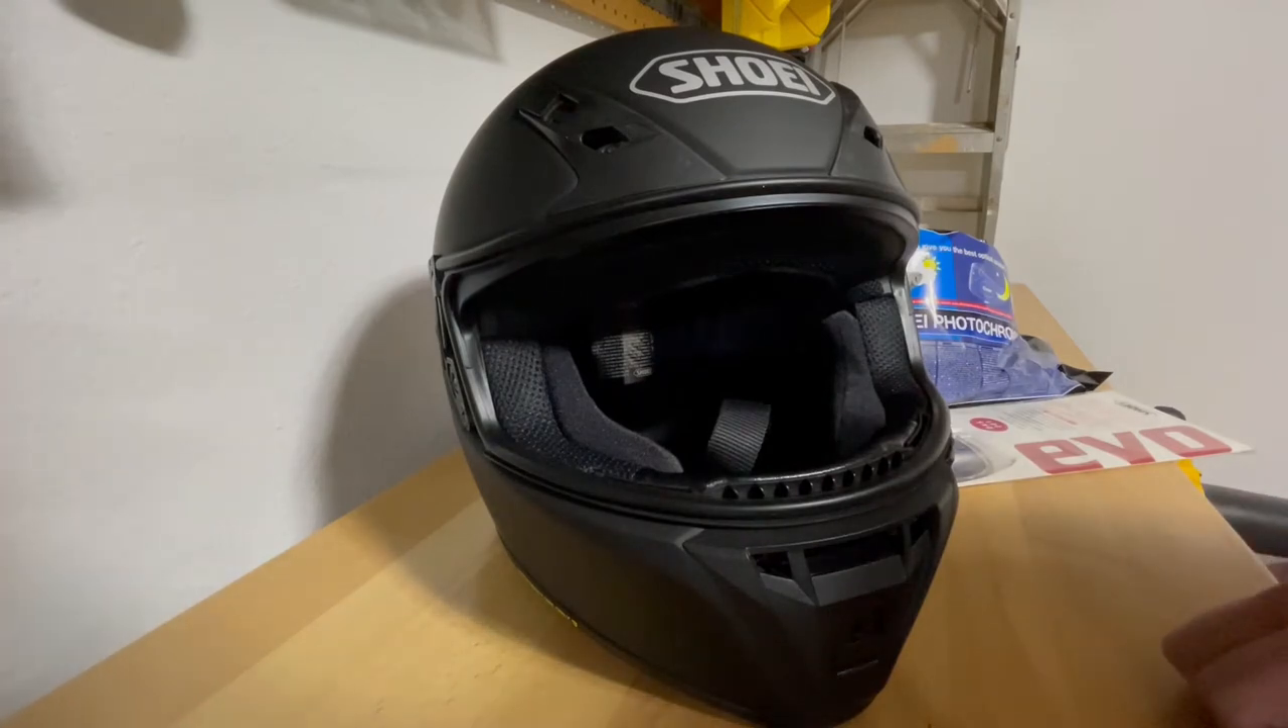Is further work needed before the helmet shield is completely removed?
No.